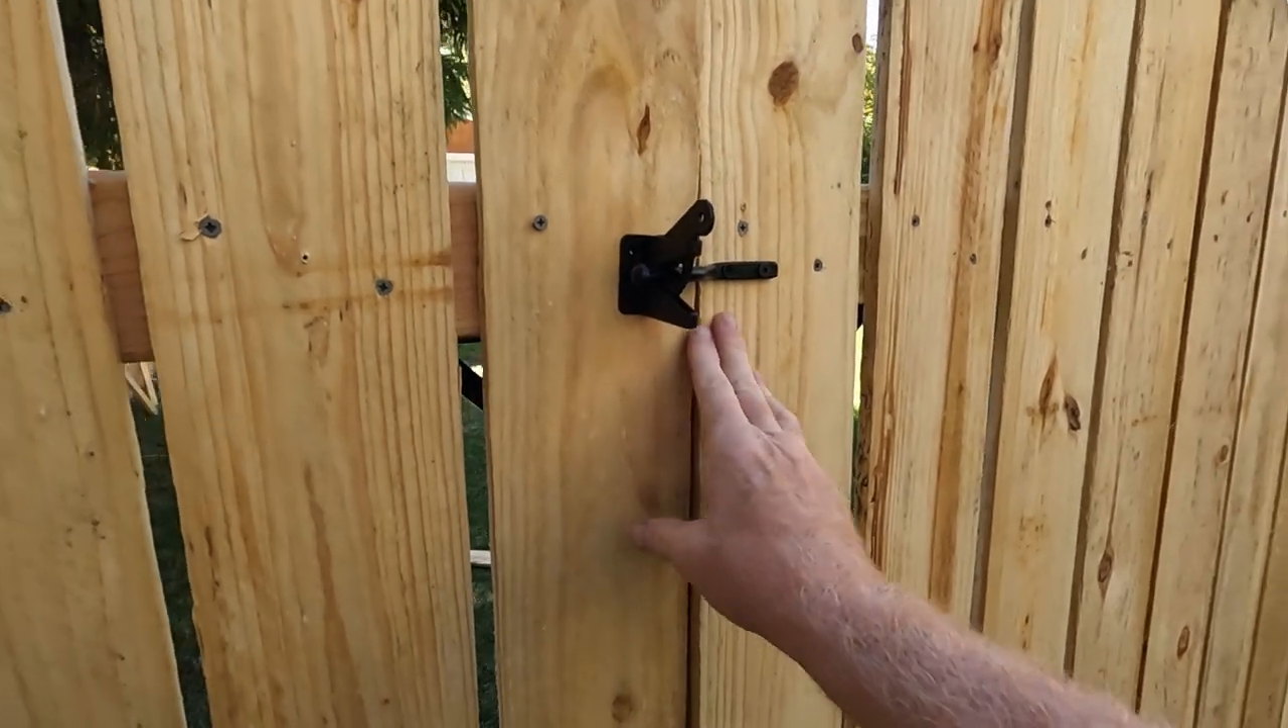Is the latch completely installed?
Yes.